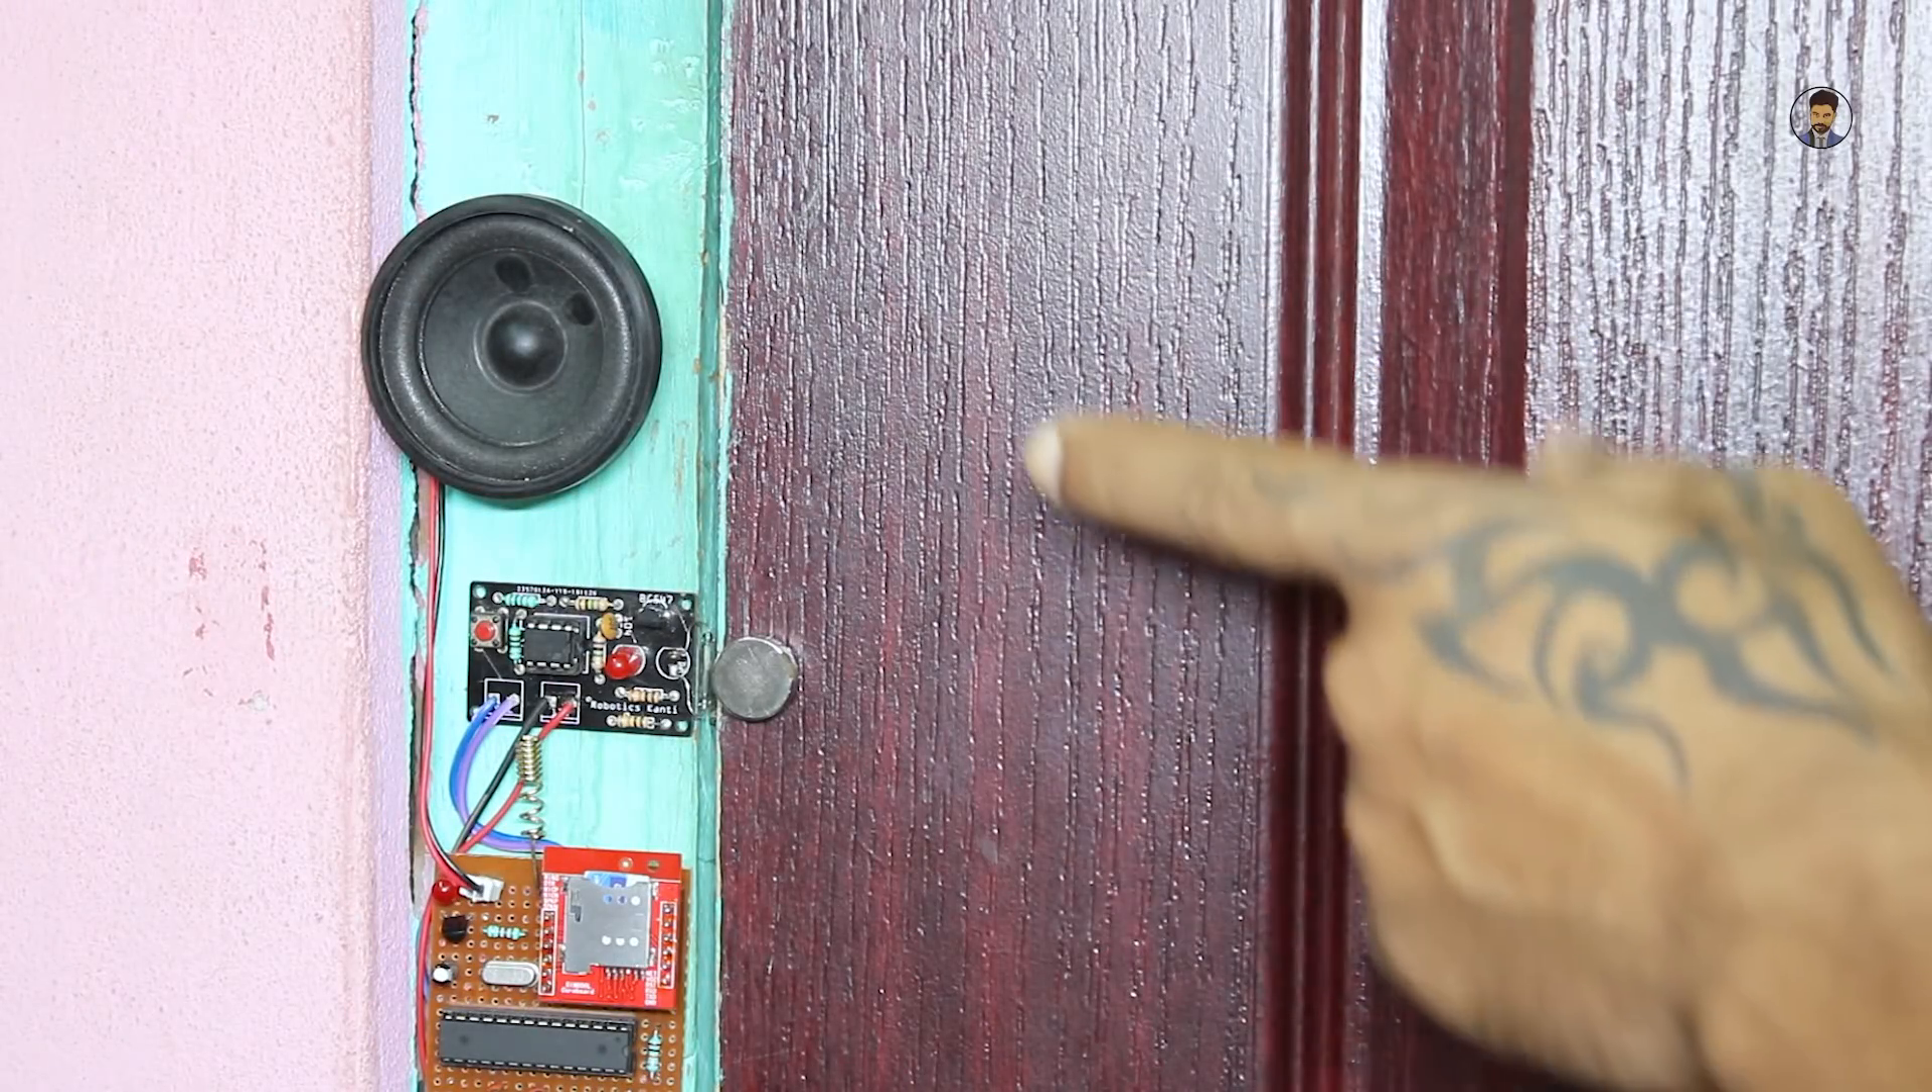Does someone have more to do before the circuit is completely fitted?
No.